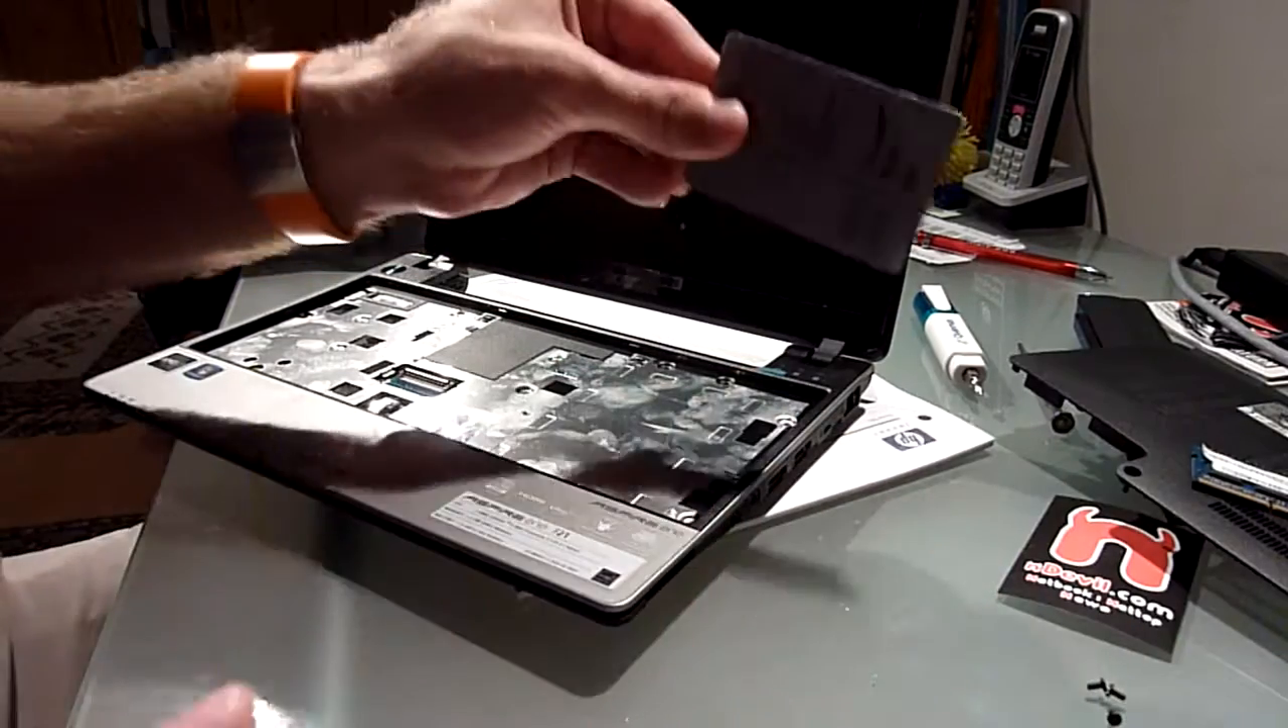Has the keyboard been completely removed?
Yes.